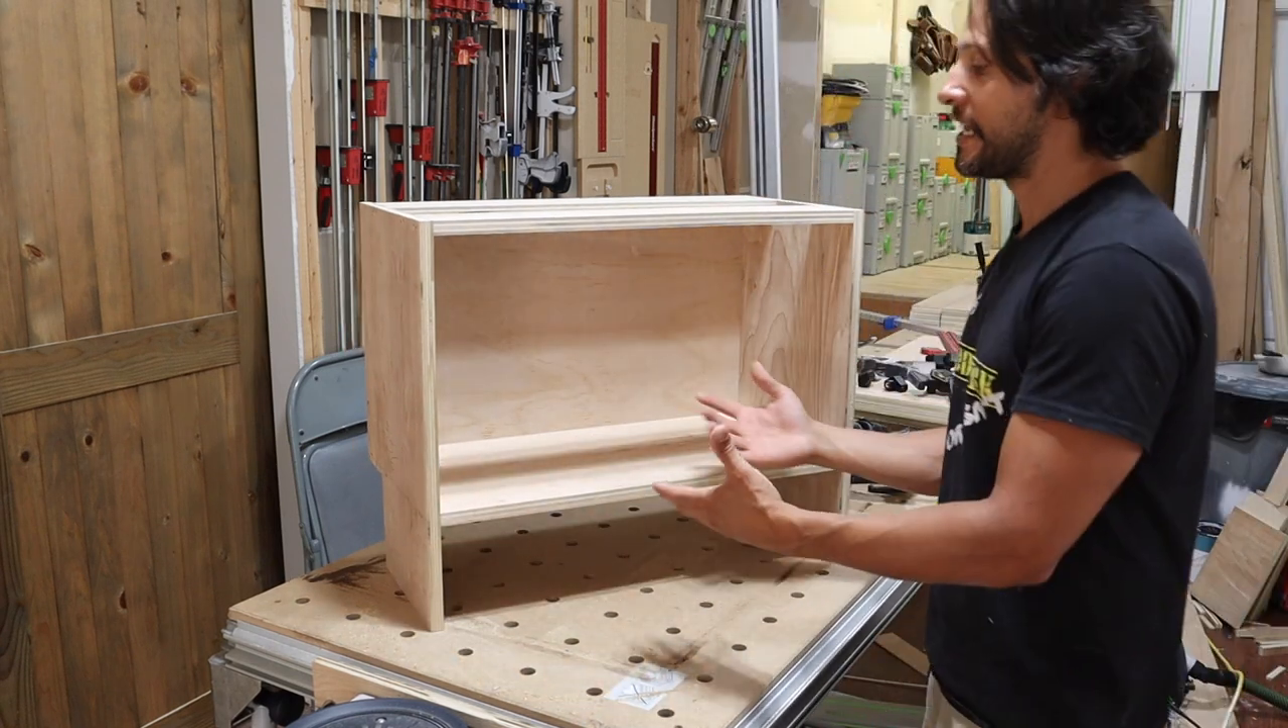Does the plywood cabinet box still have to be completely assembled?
No.